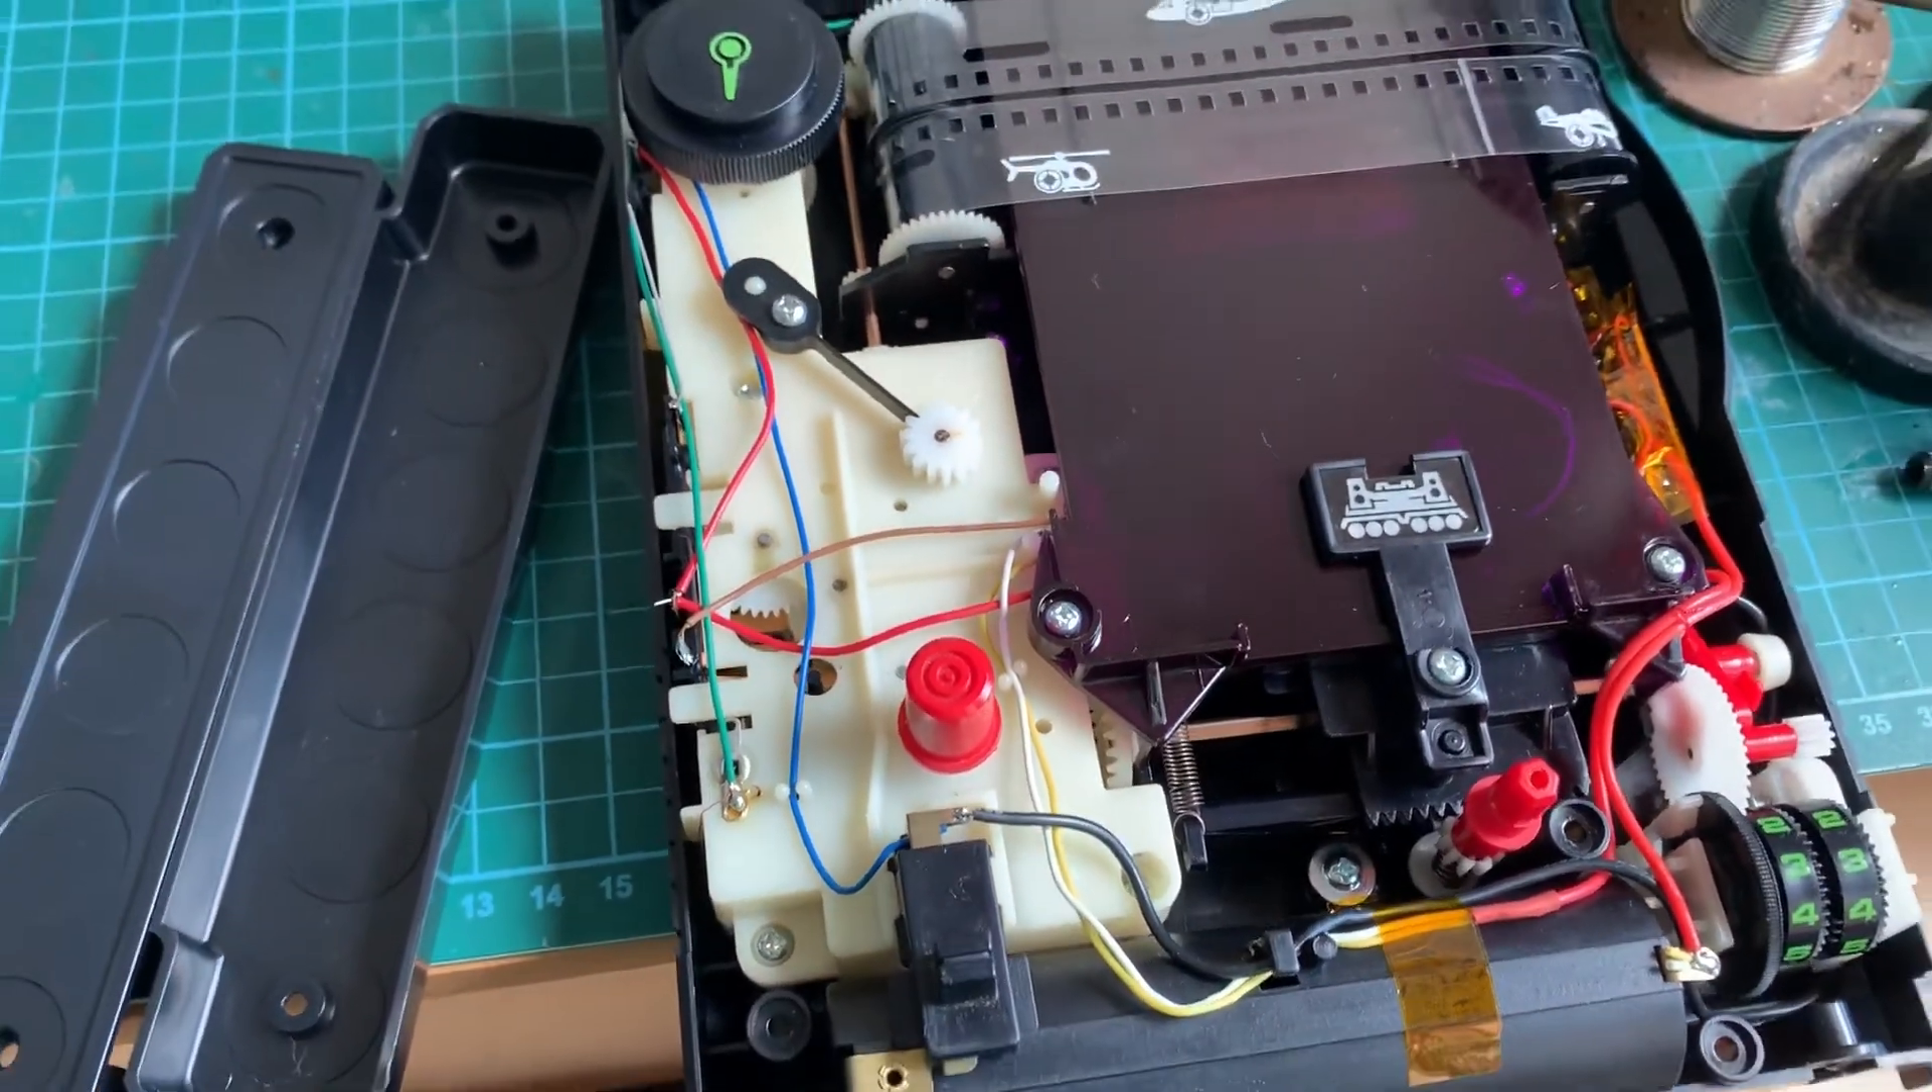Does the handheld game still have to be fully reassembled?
Yes.